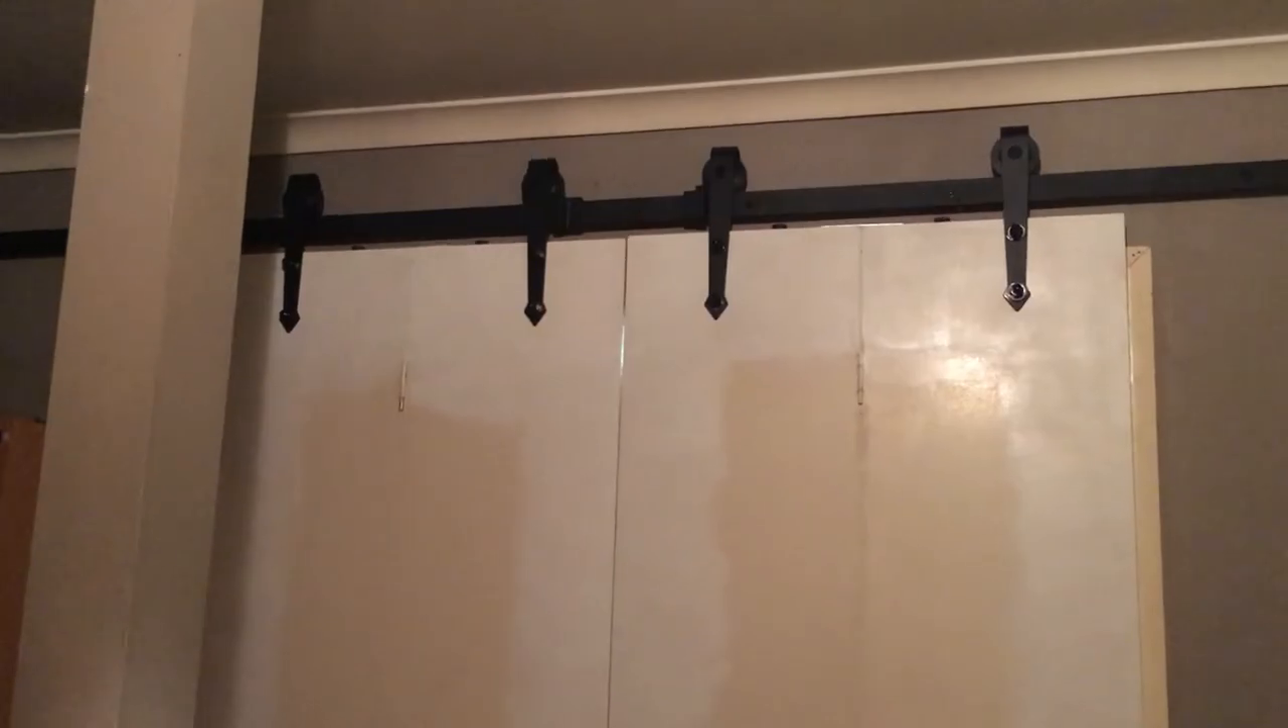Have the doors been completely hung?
Yes.